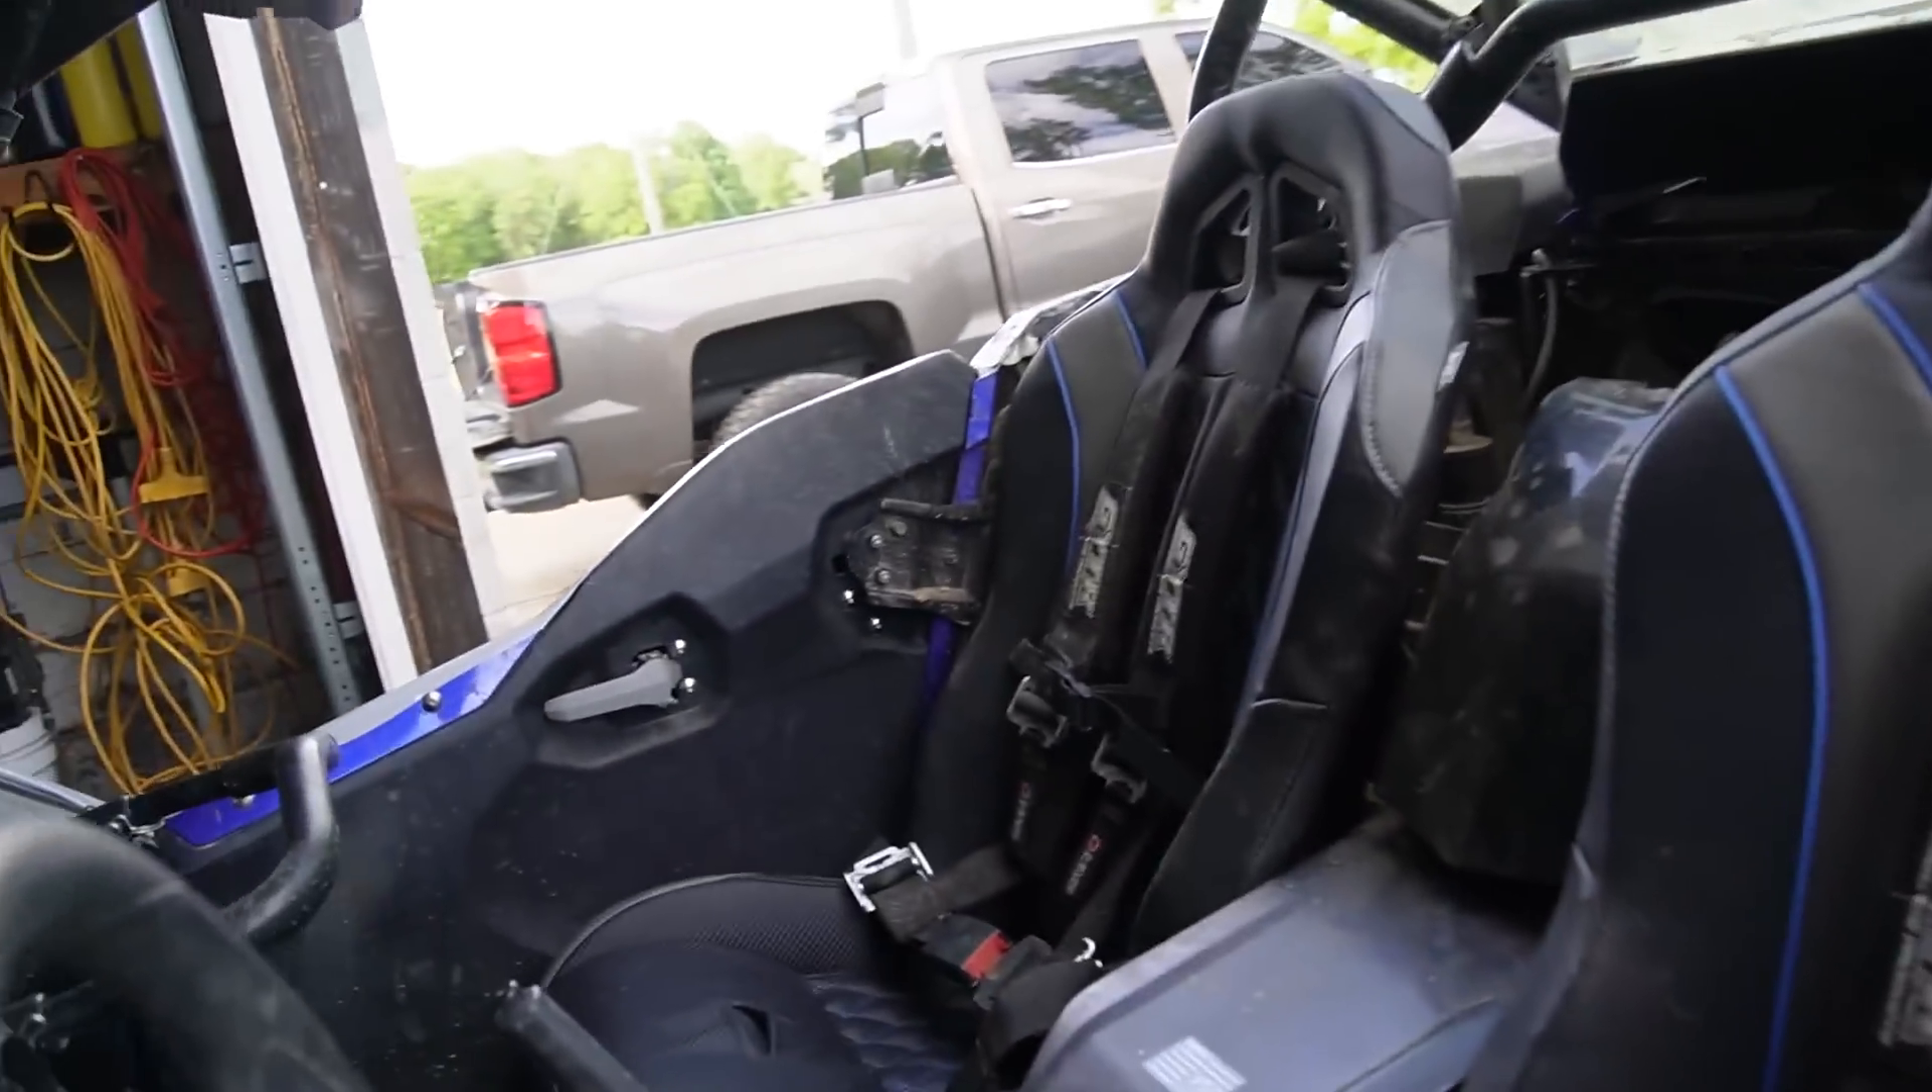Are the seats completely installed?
Yes.